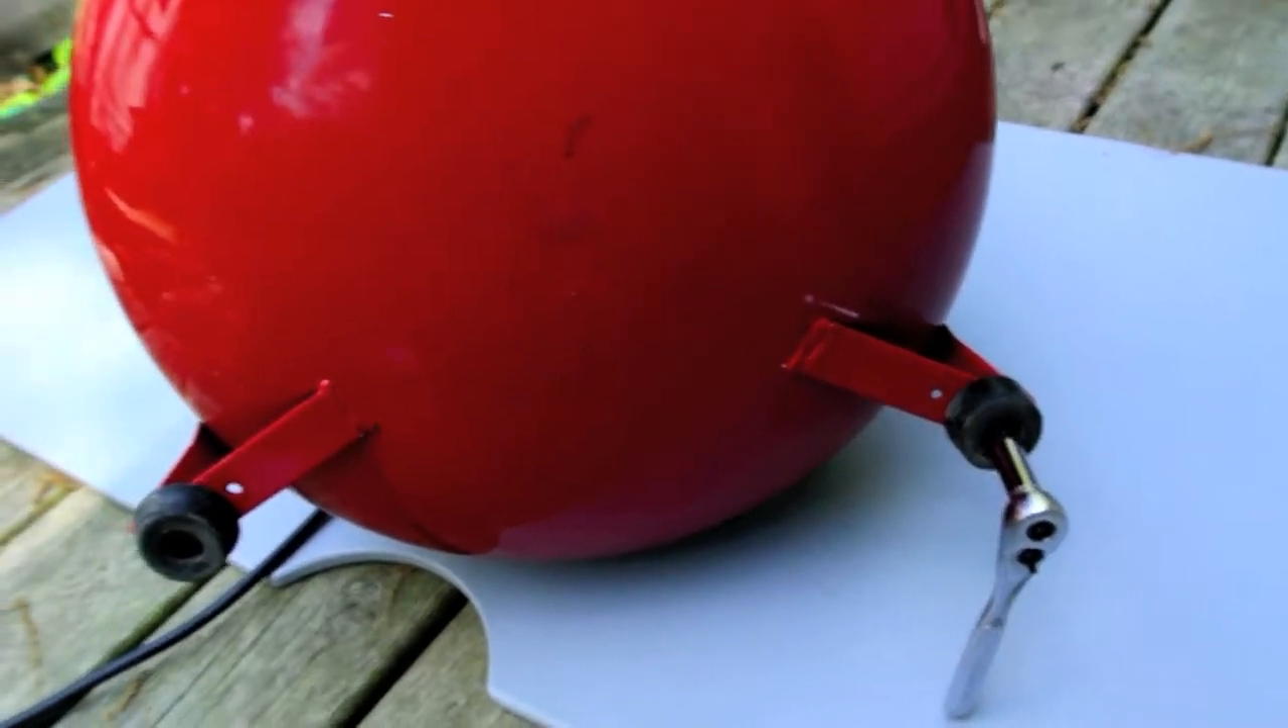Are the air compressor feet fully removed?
No.